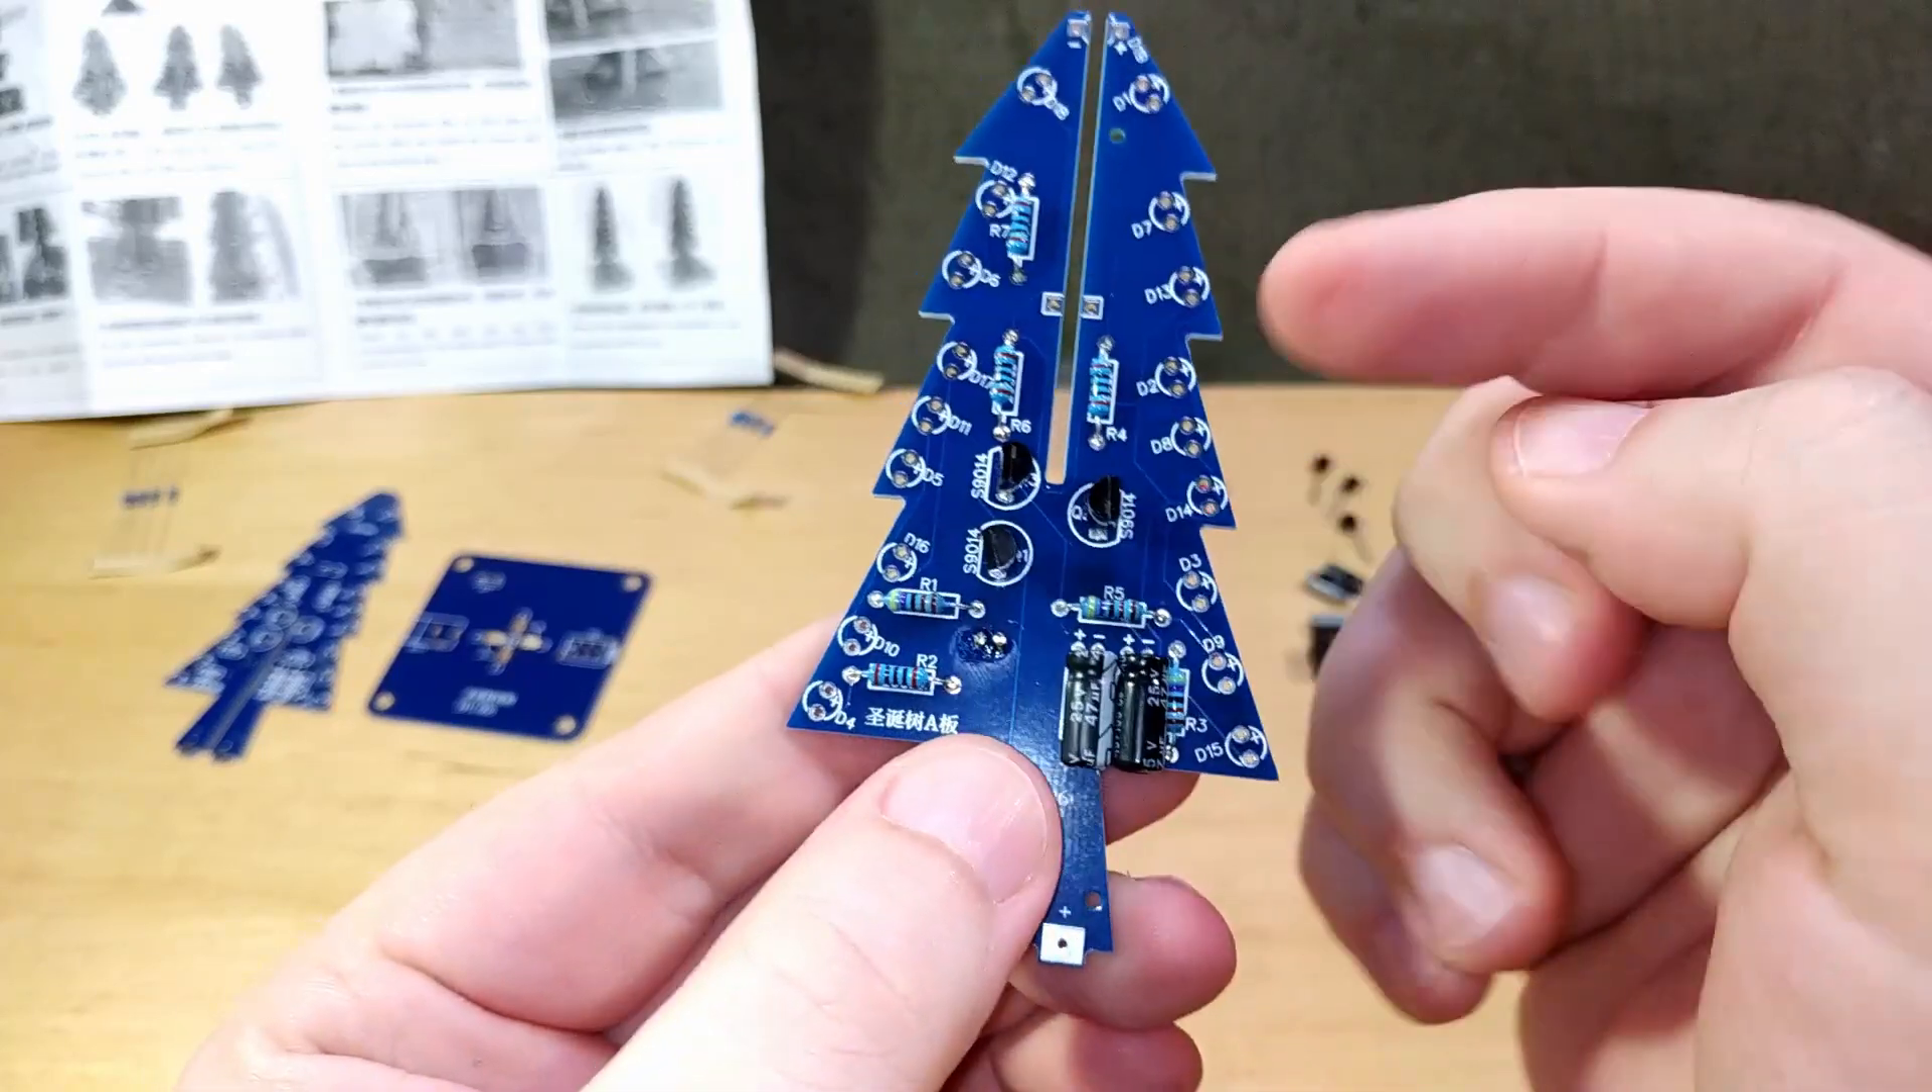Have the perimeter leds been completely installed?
No.